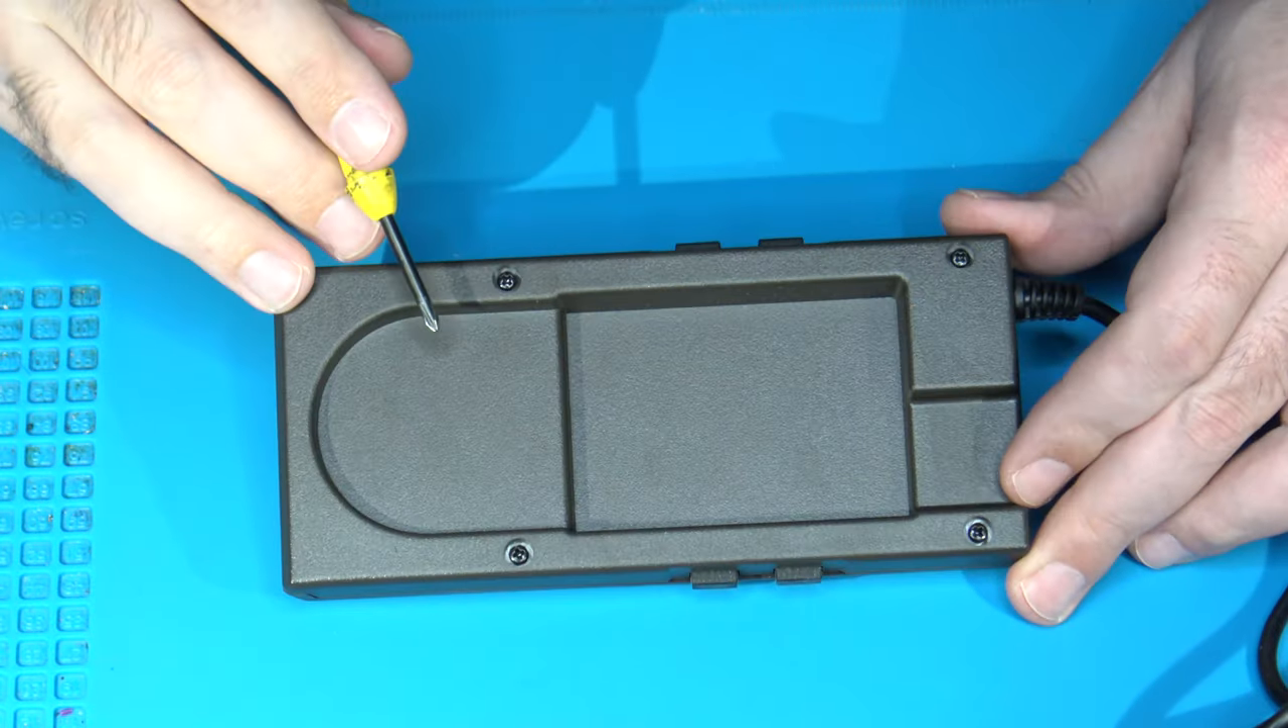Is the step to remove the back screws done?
No.